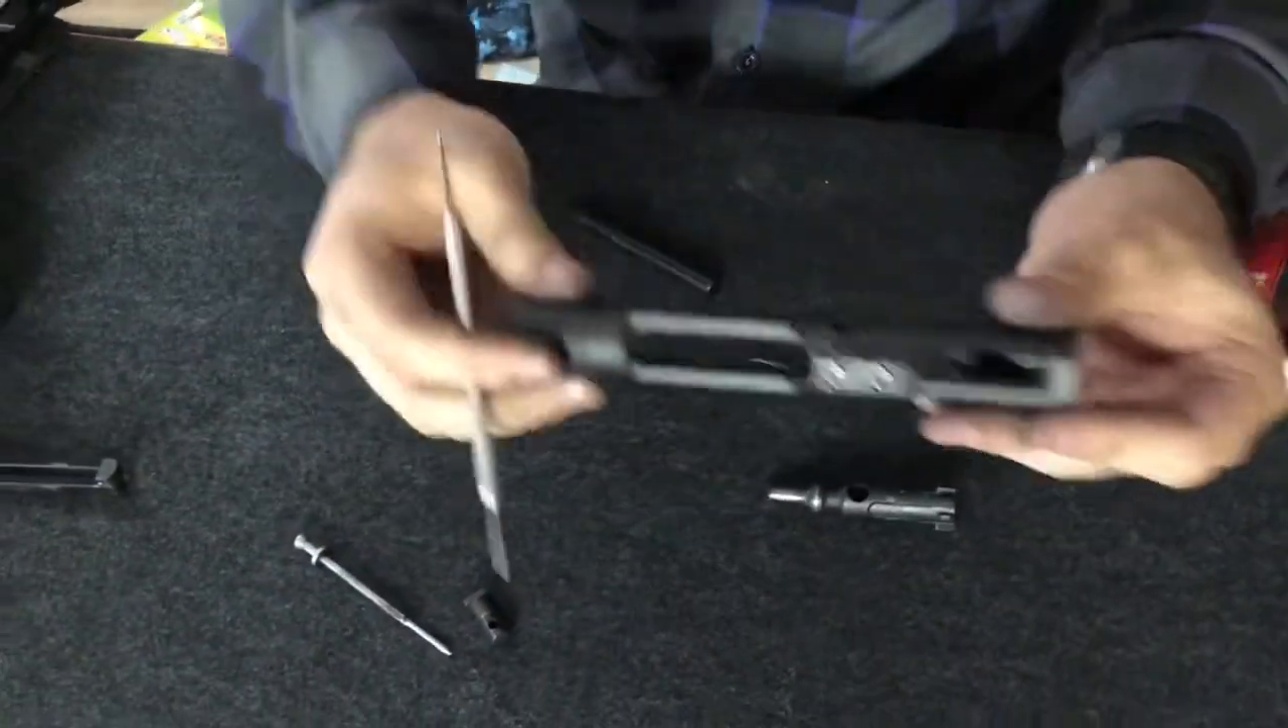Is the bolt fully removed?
Yes.